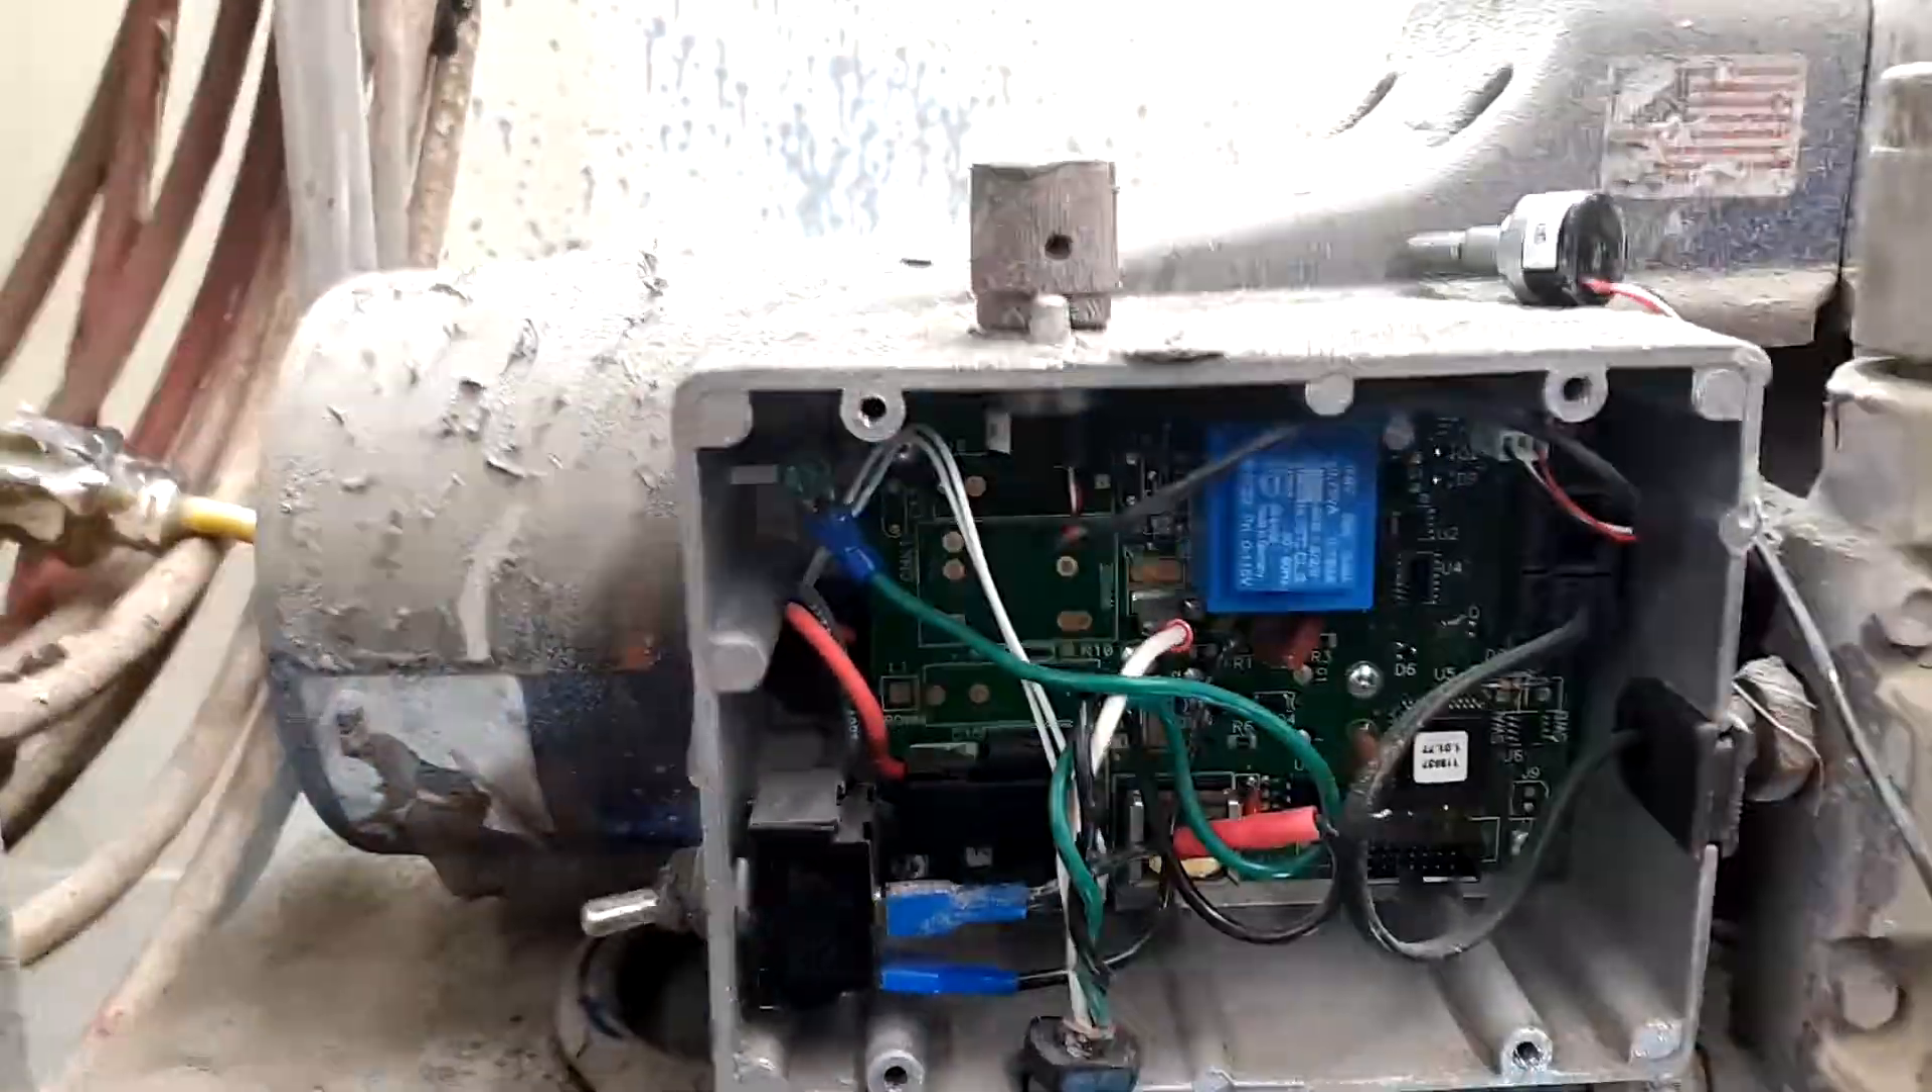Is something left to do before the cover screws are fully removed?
No.